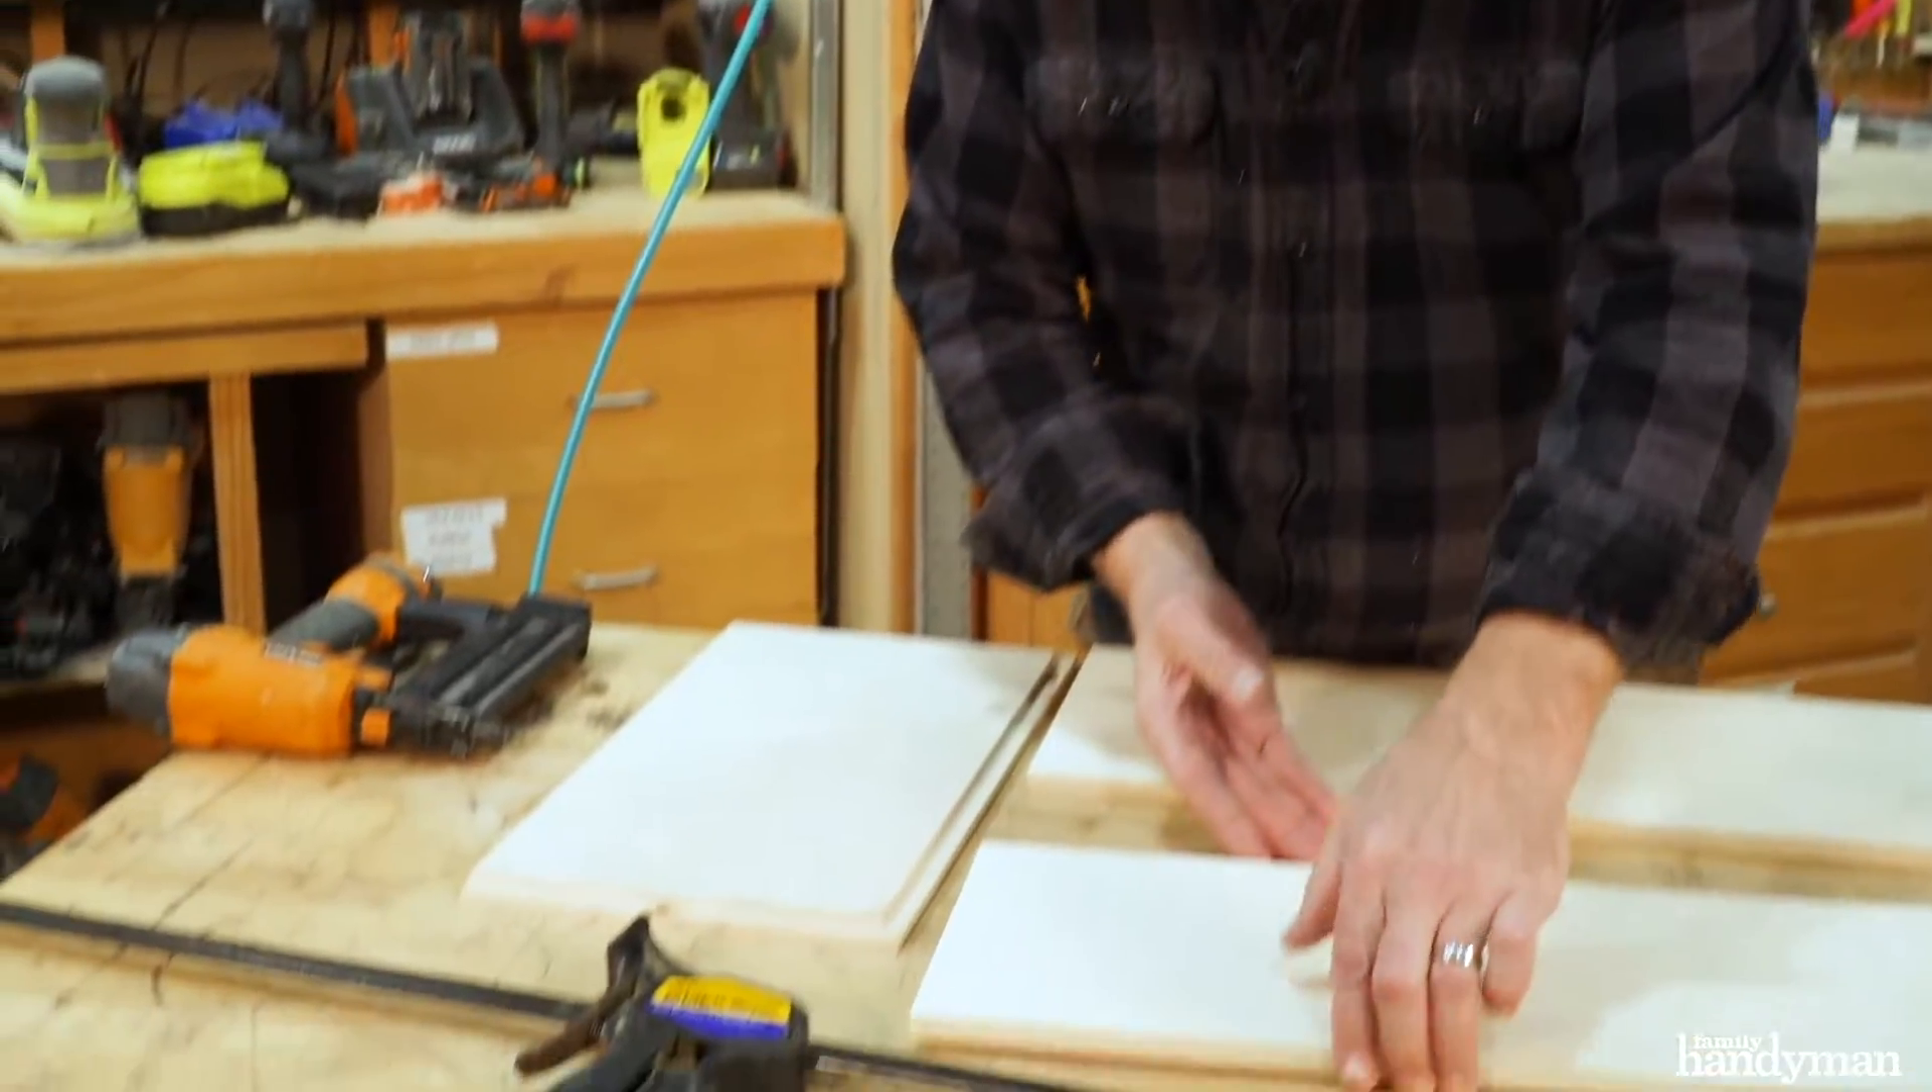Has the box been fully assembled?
No.